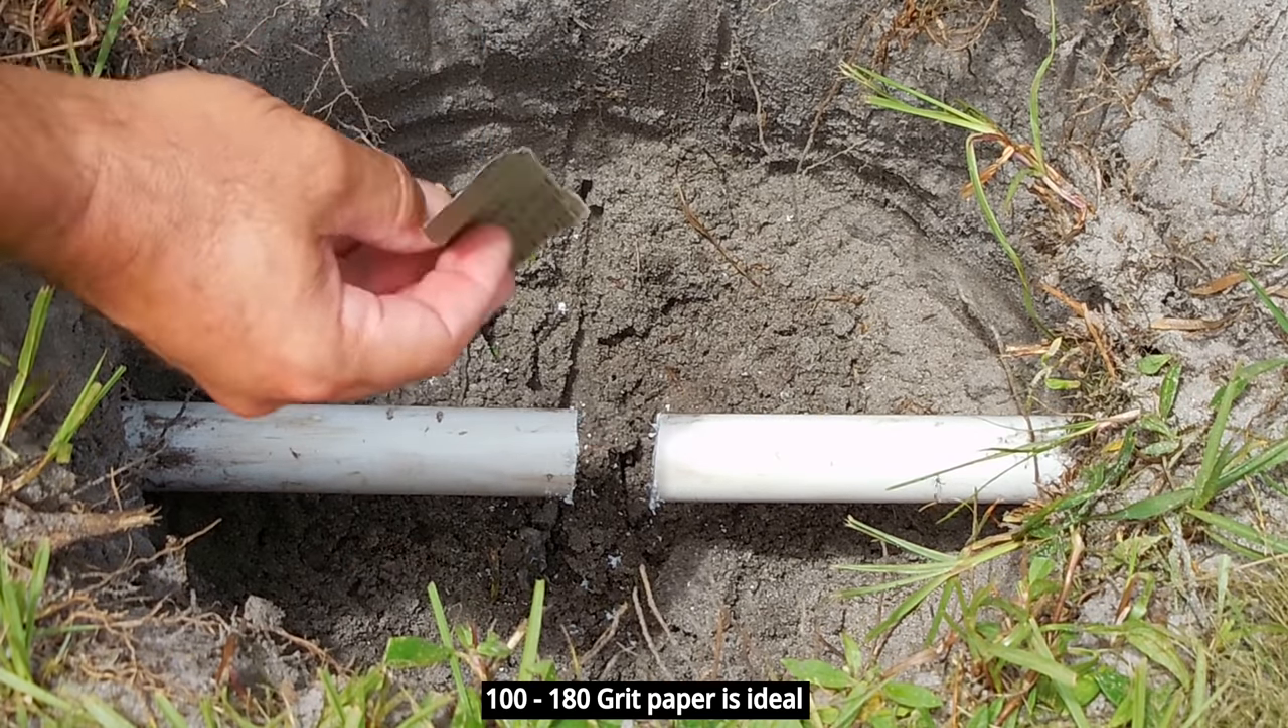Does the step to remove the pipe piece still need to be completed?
No.